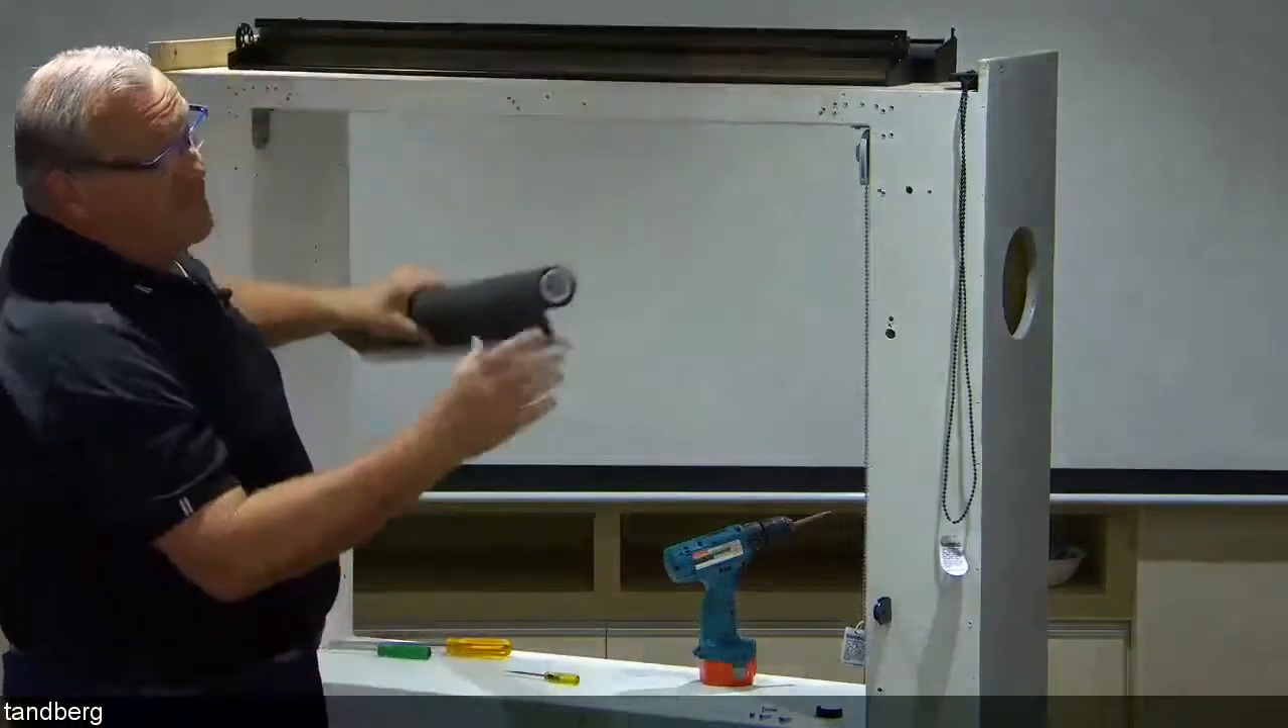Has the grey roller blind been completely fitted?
No.